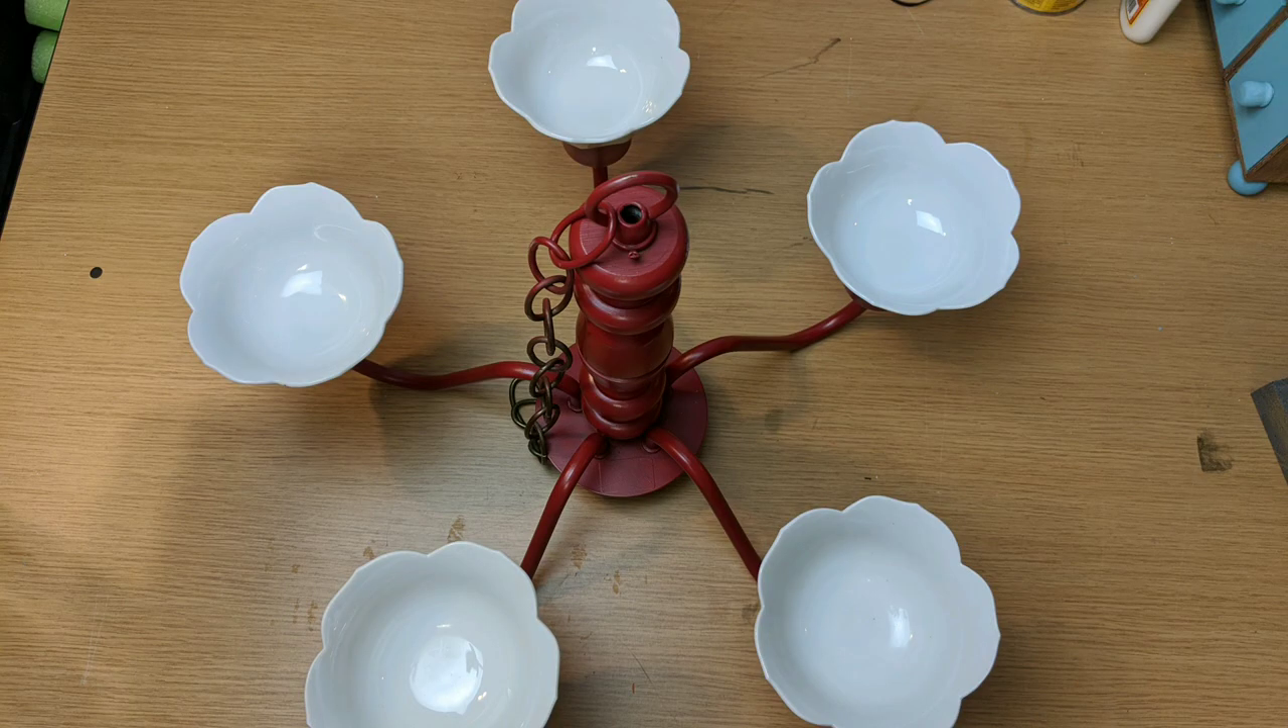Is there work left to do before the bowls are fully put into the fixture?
No.